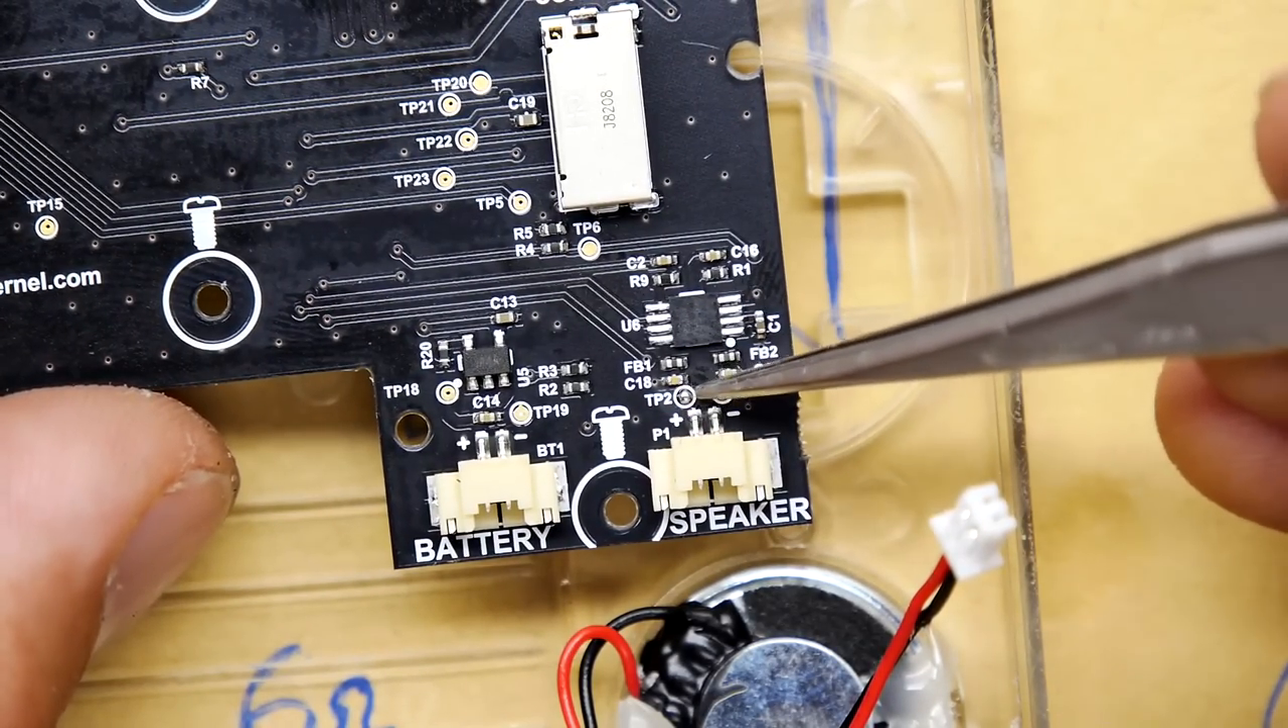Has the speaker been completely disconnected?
Yes.